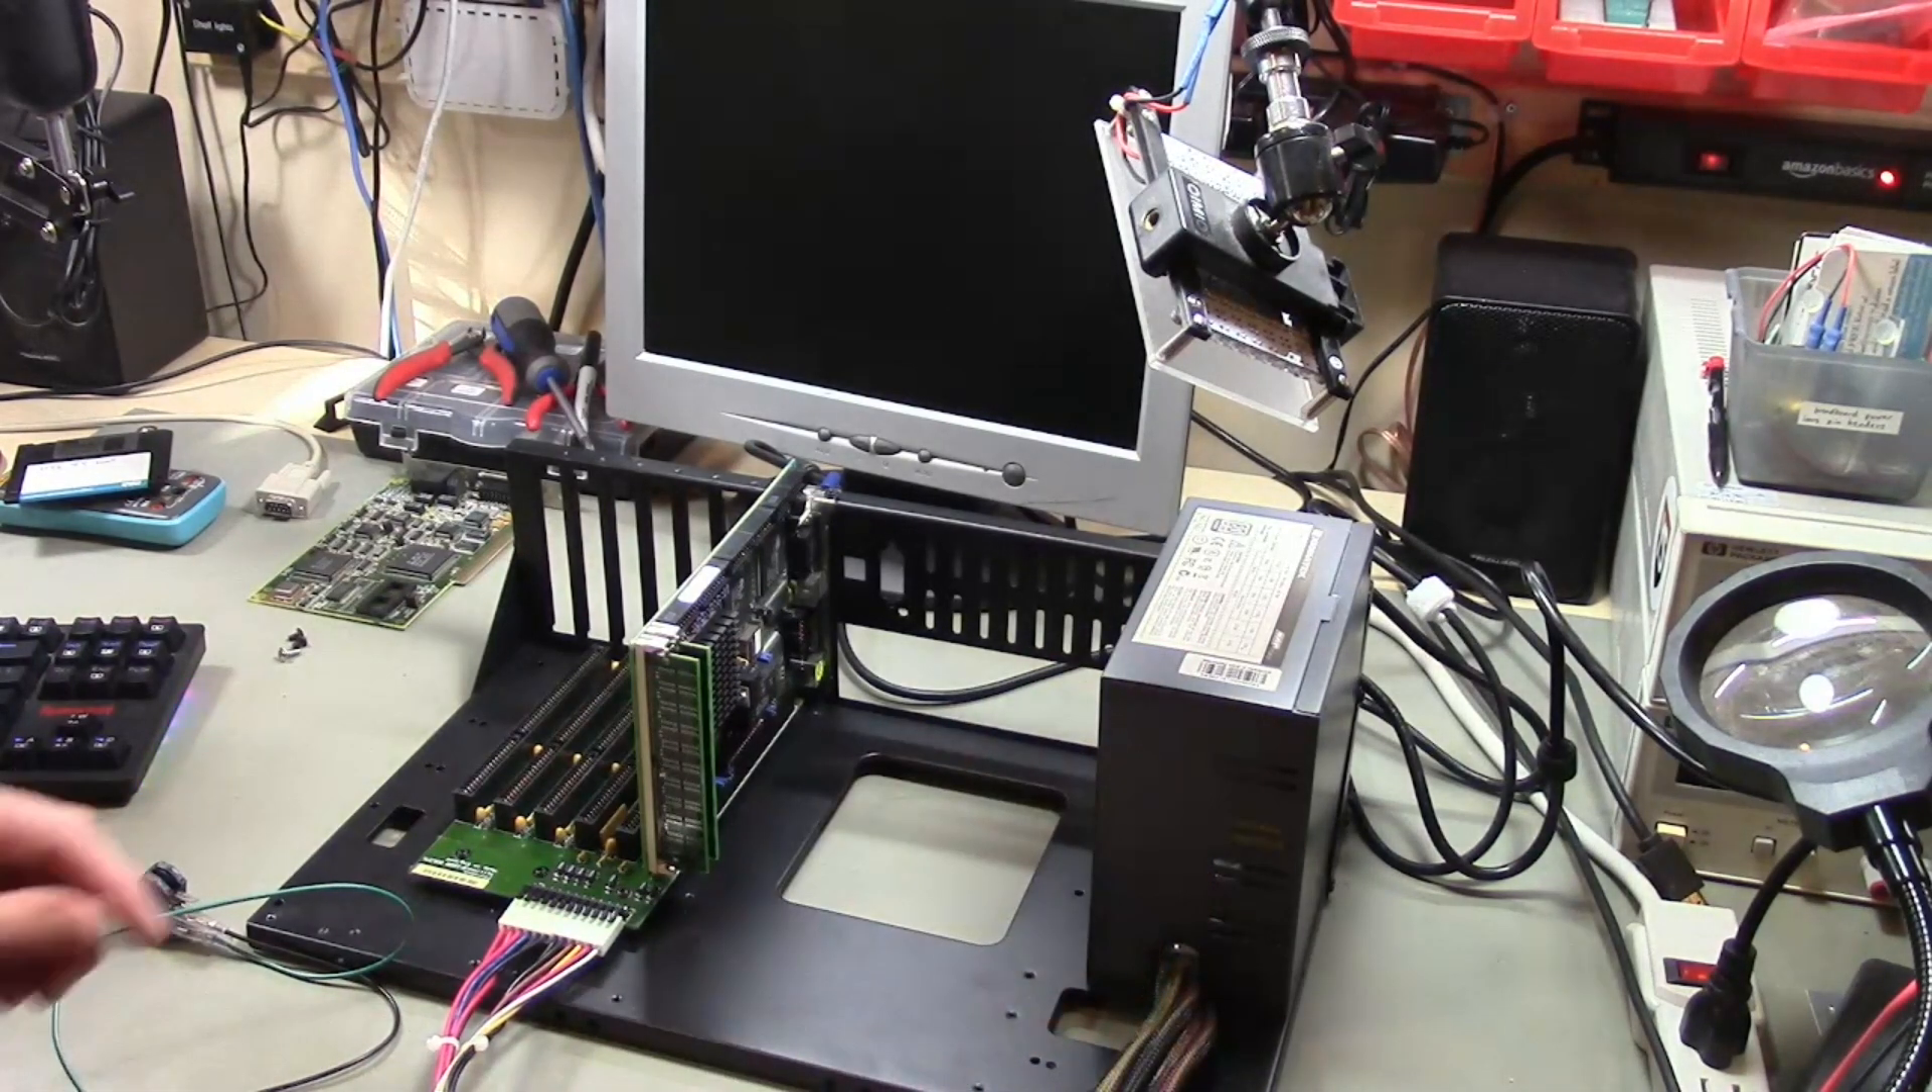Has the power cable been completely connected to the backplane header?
Yes.